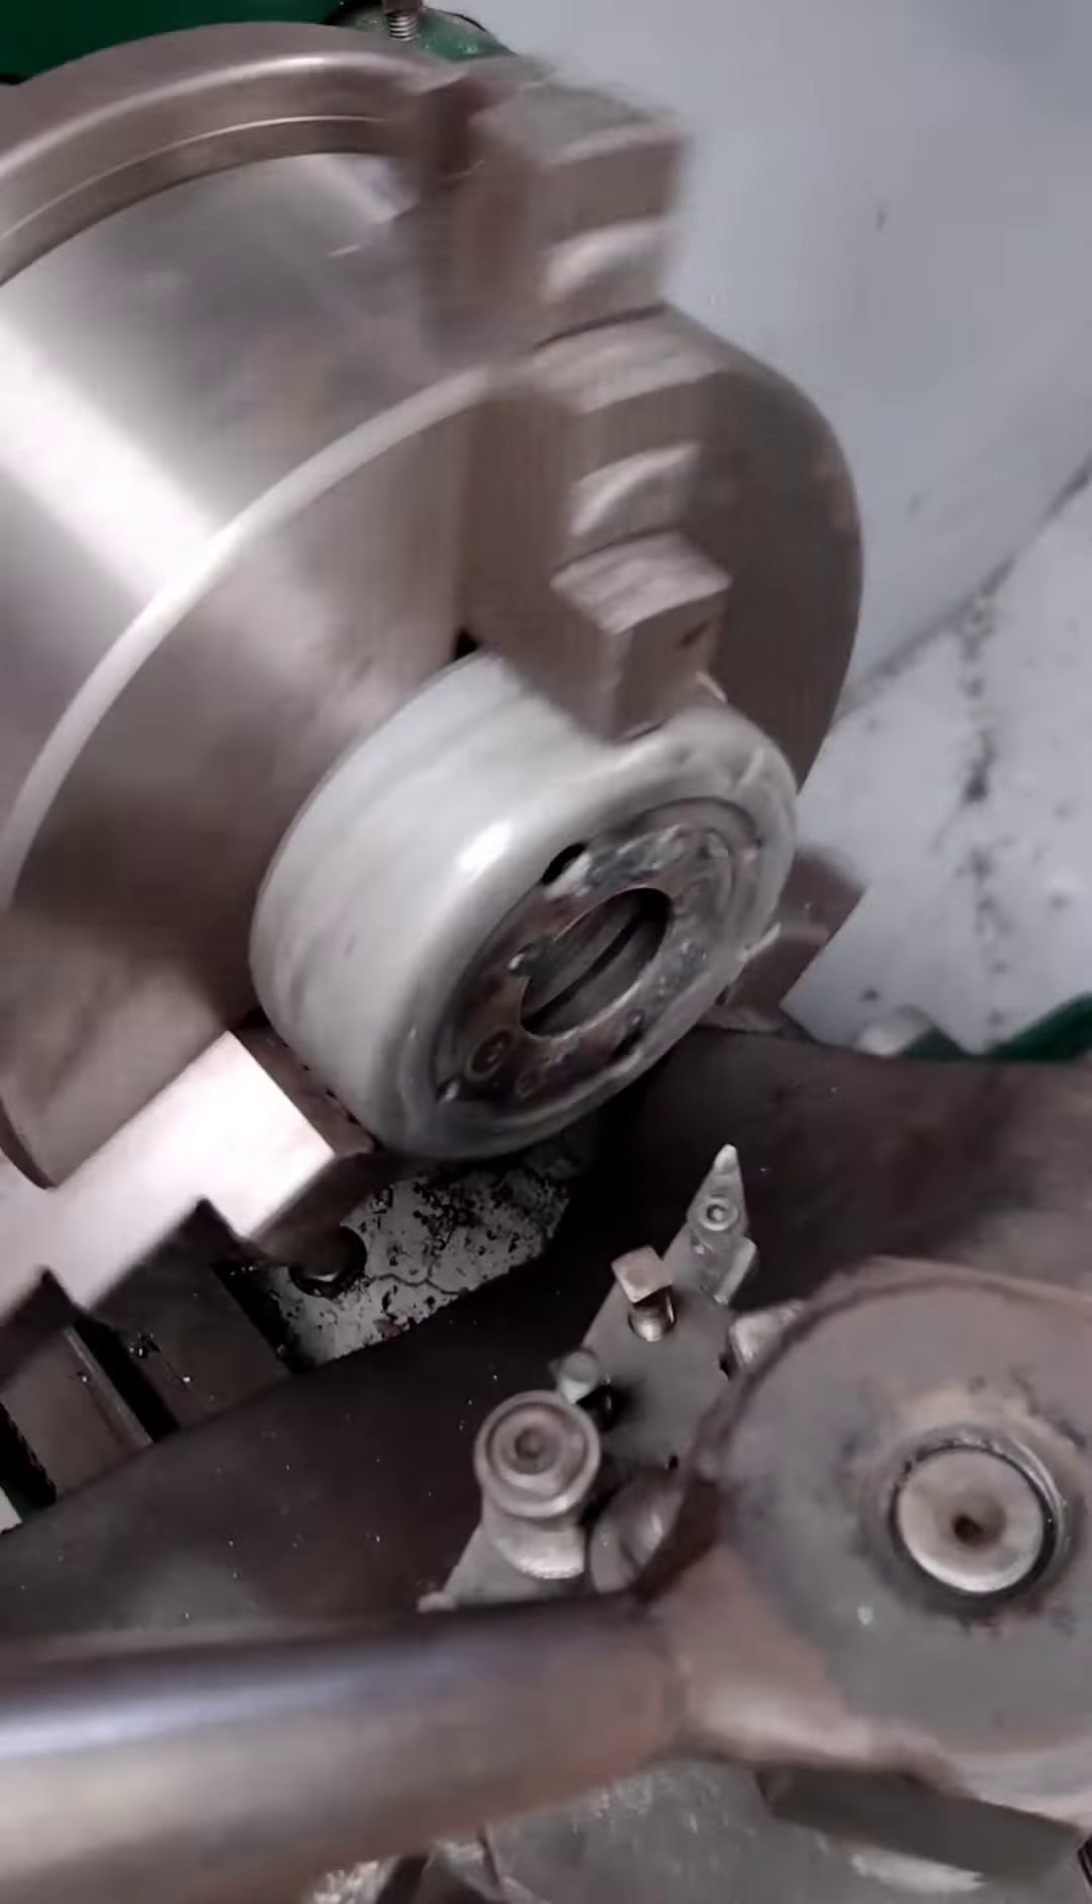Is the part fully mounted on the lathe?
Yes.